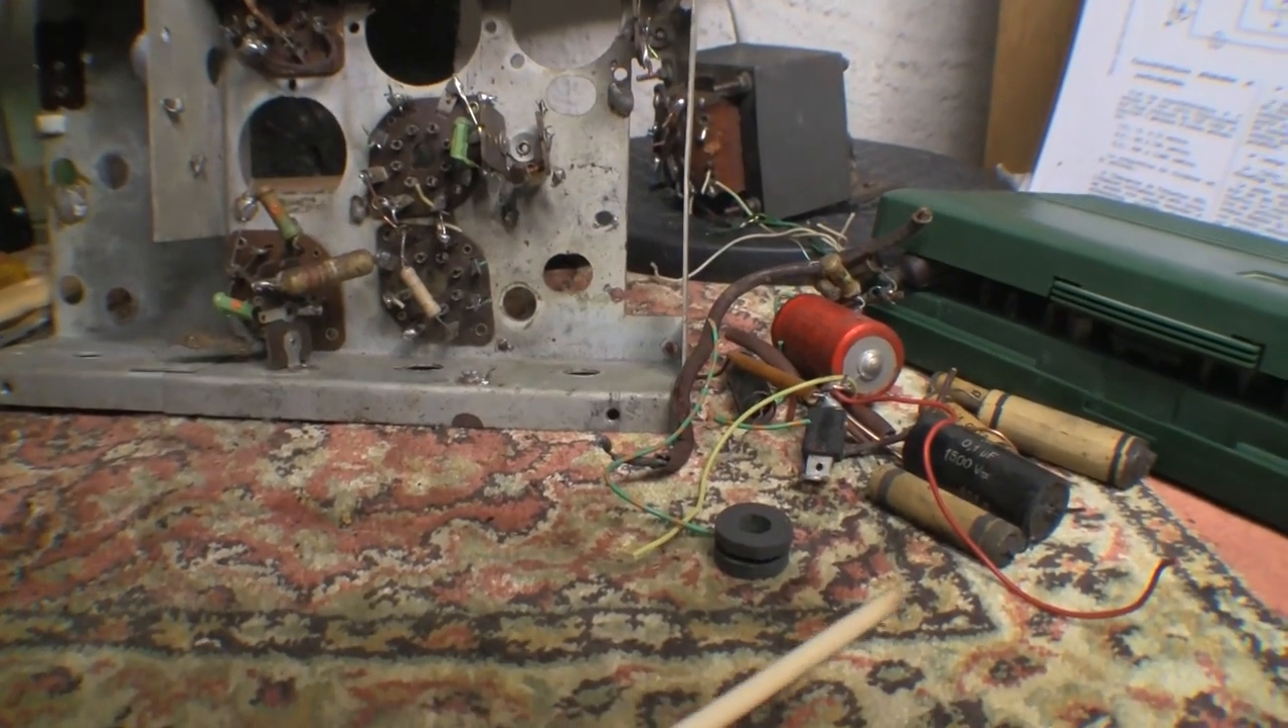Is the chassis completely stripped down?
No.